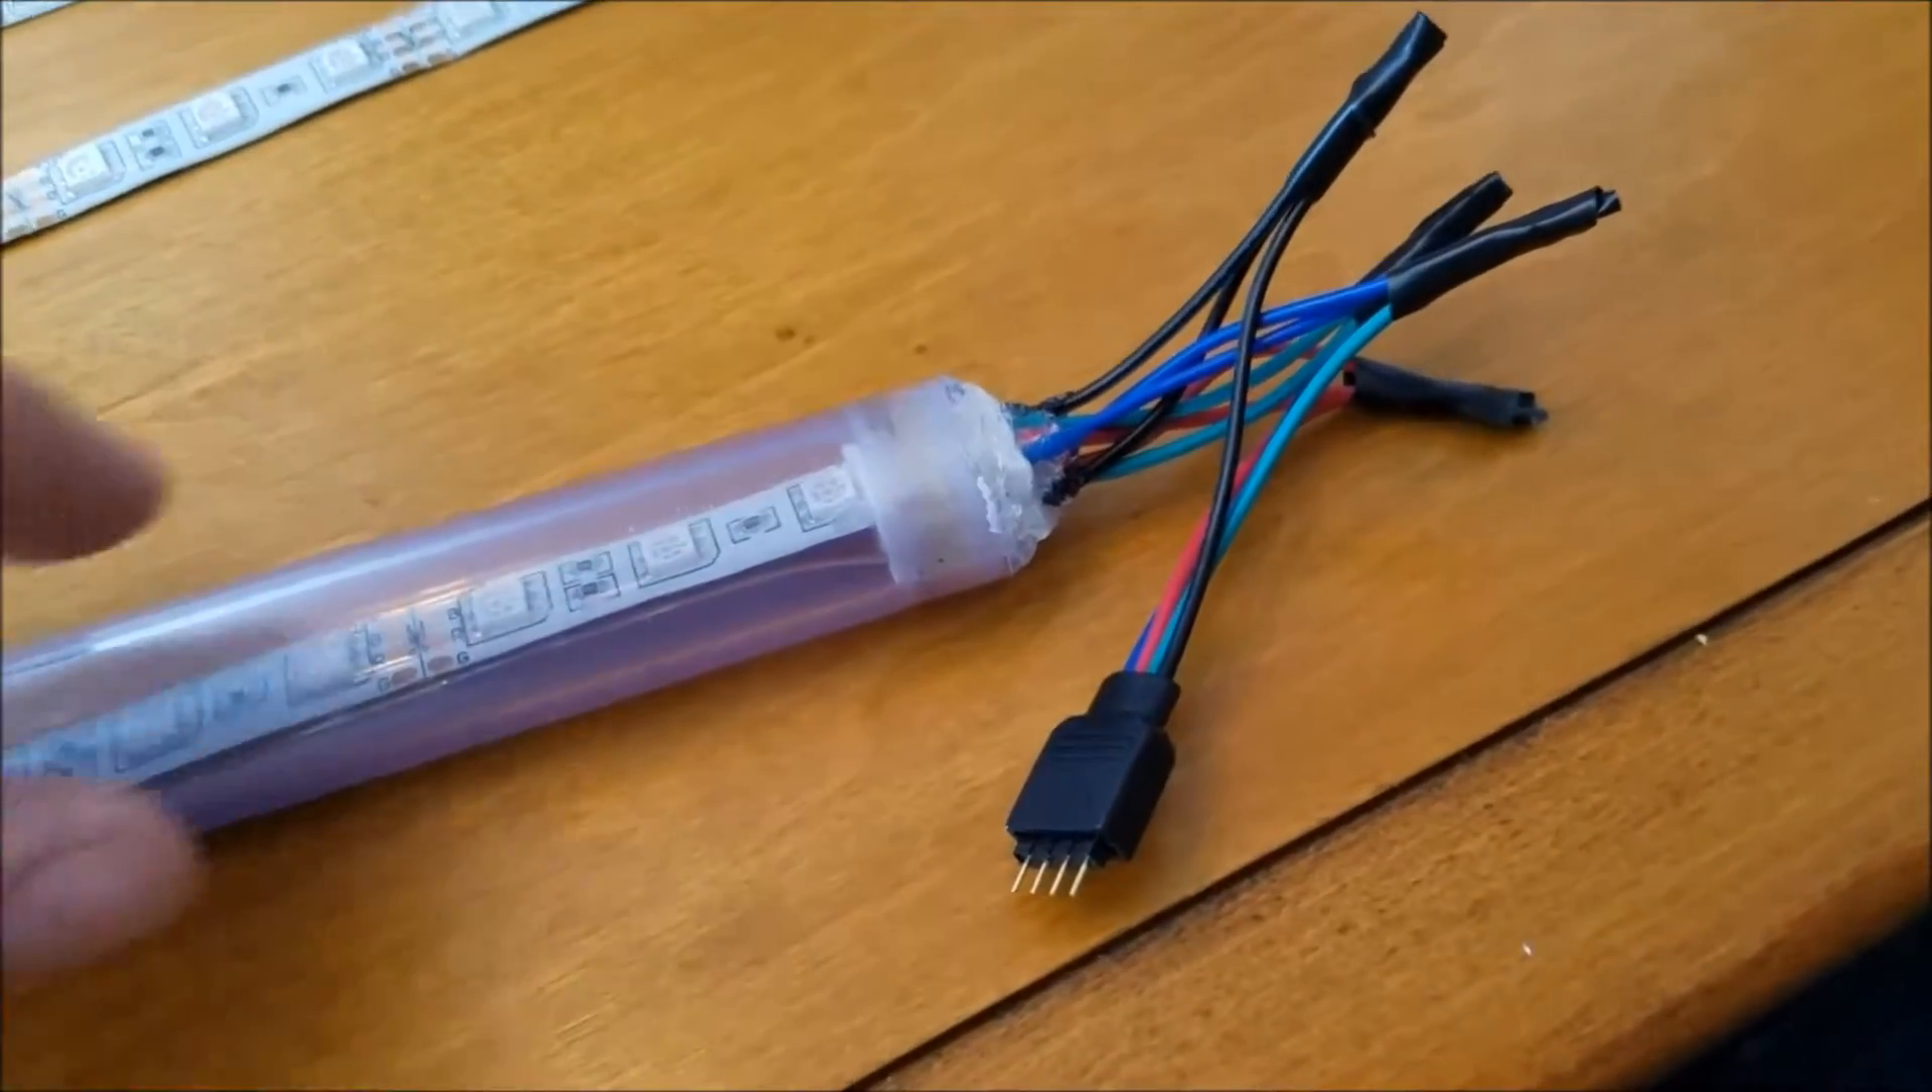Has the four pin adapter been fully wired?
Yes.